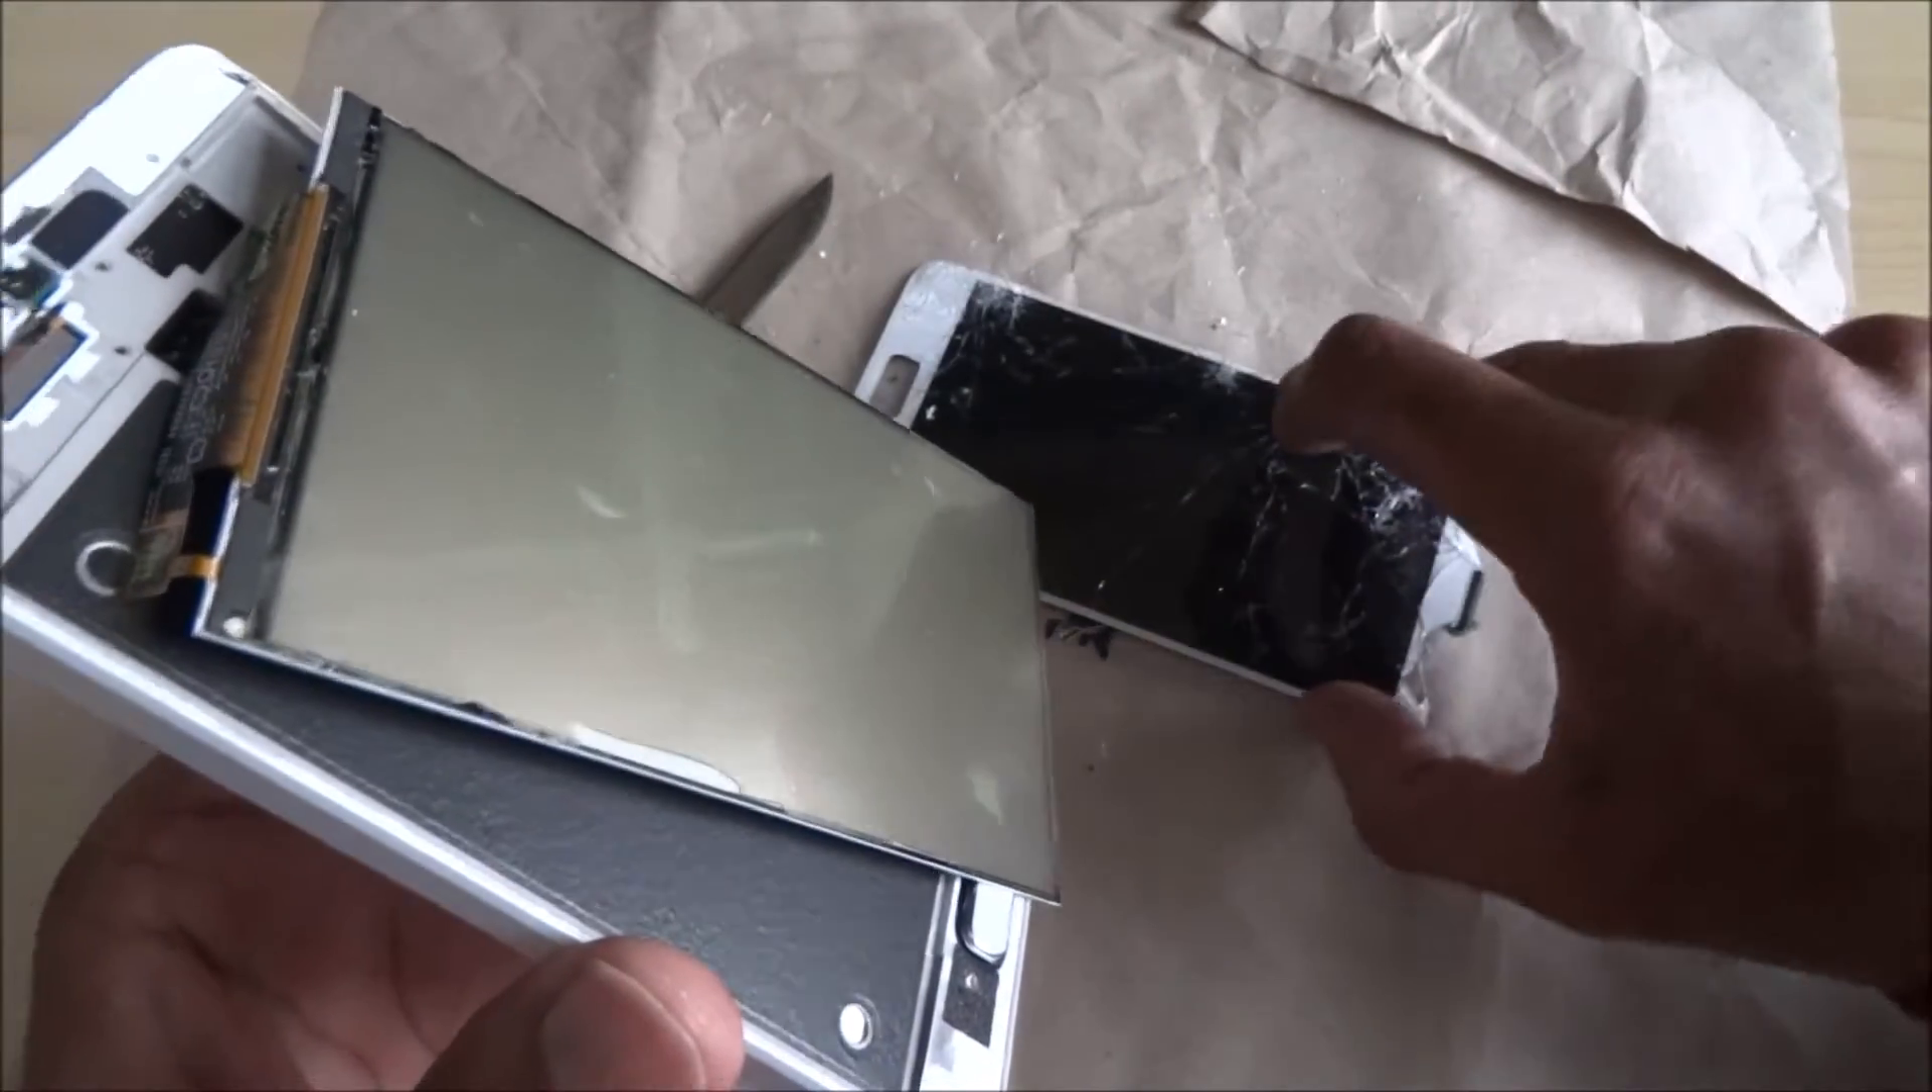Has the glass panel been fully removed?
Yes.